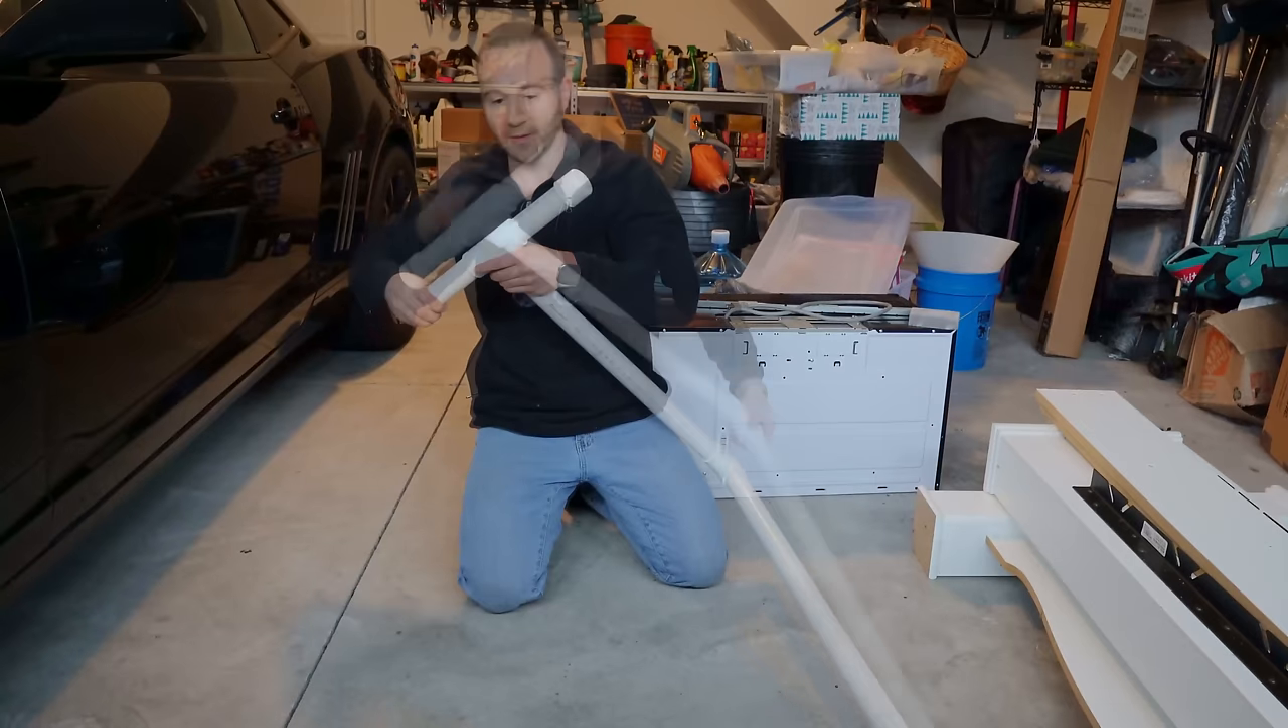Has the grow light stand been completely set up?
No.